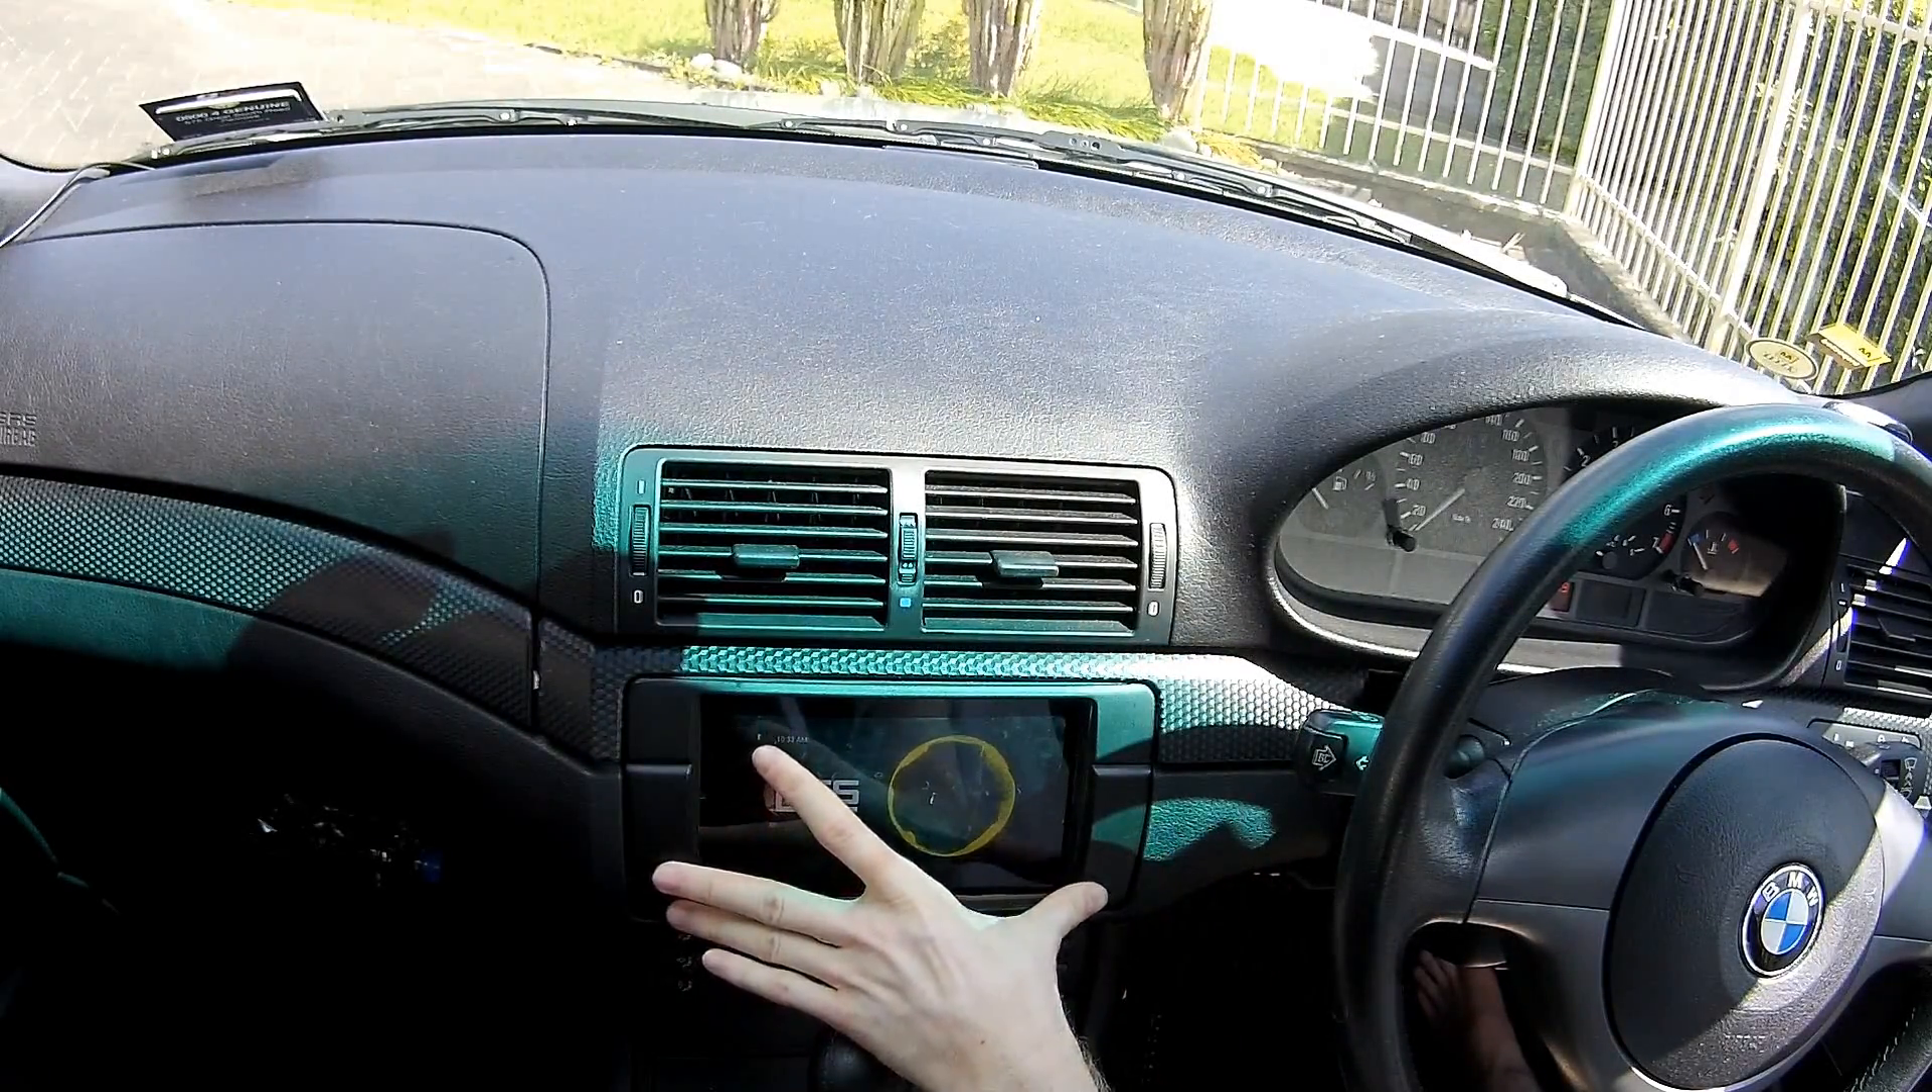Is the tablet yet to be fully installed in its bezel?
No.